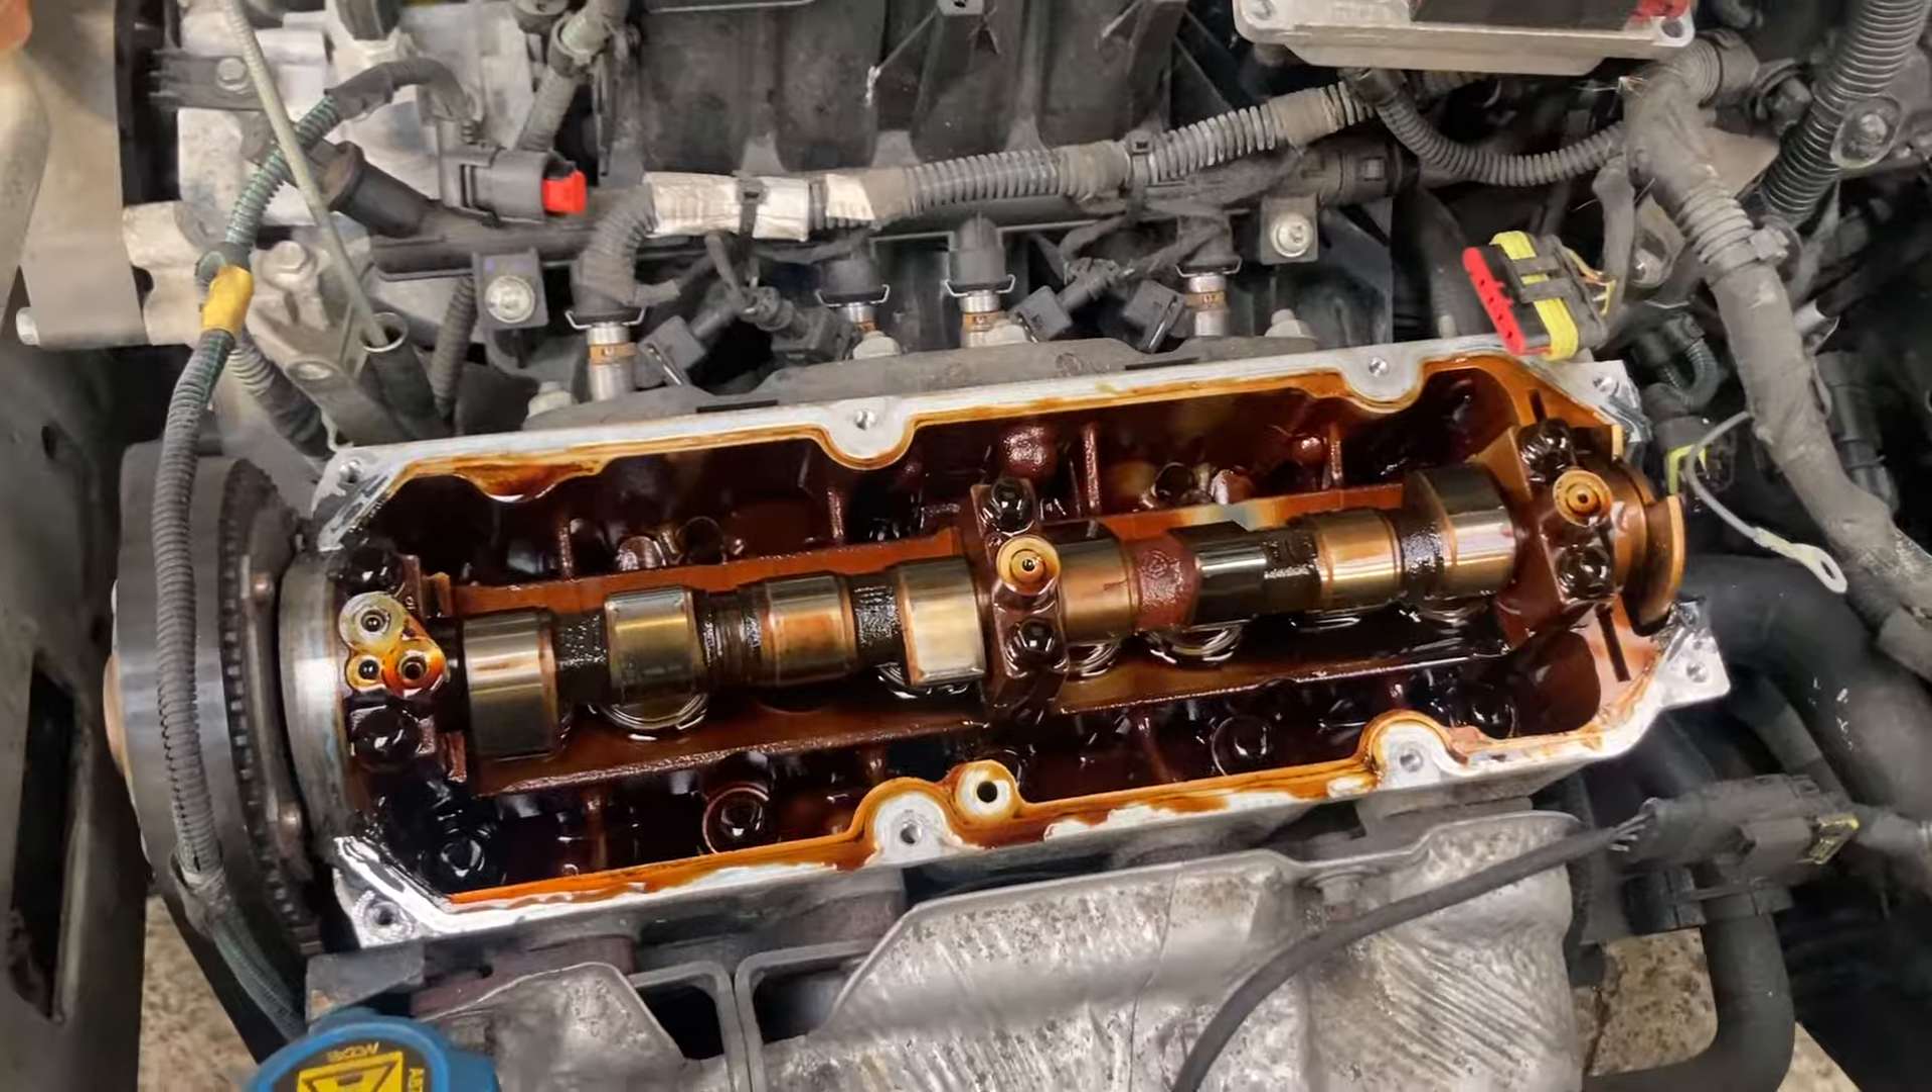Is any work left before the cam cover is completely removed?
No.